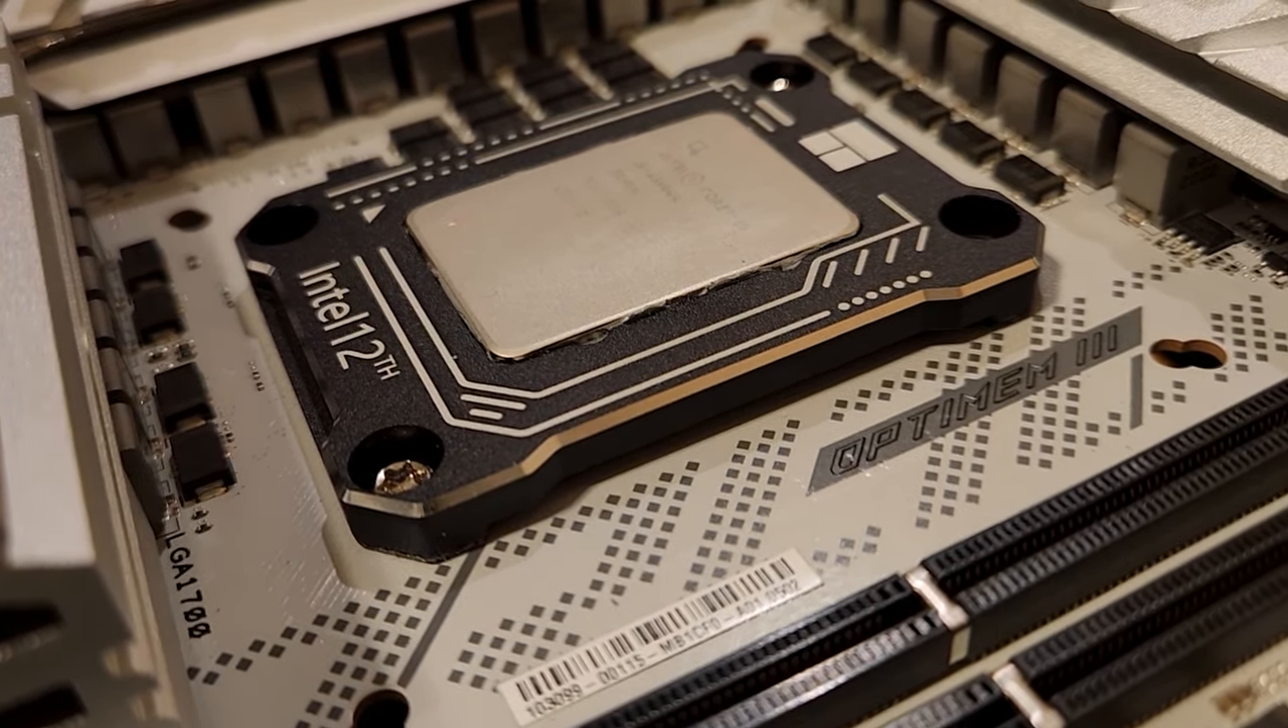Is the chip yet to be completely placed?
No.